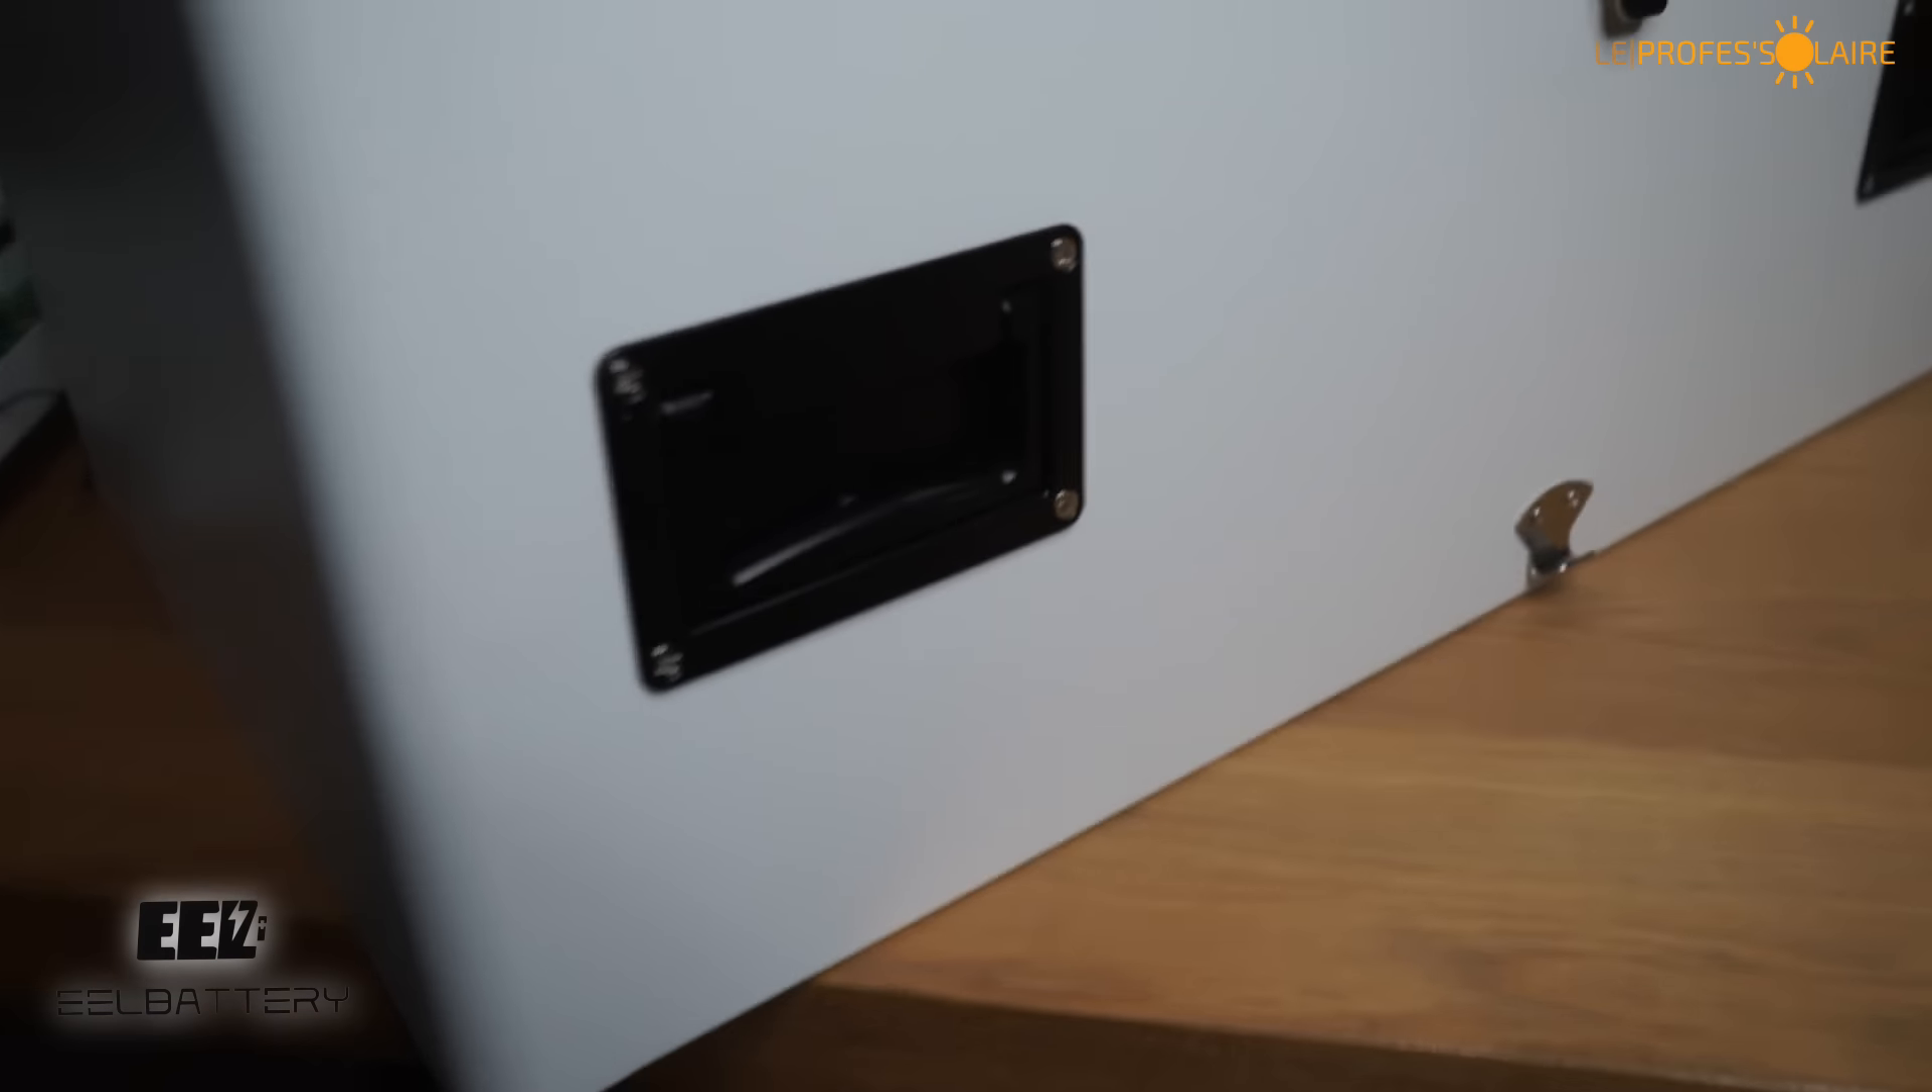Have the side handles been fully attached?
Yes.